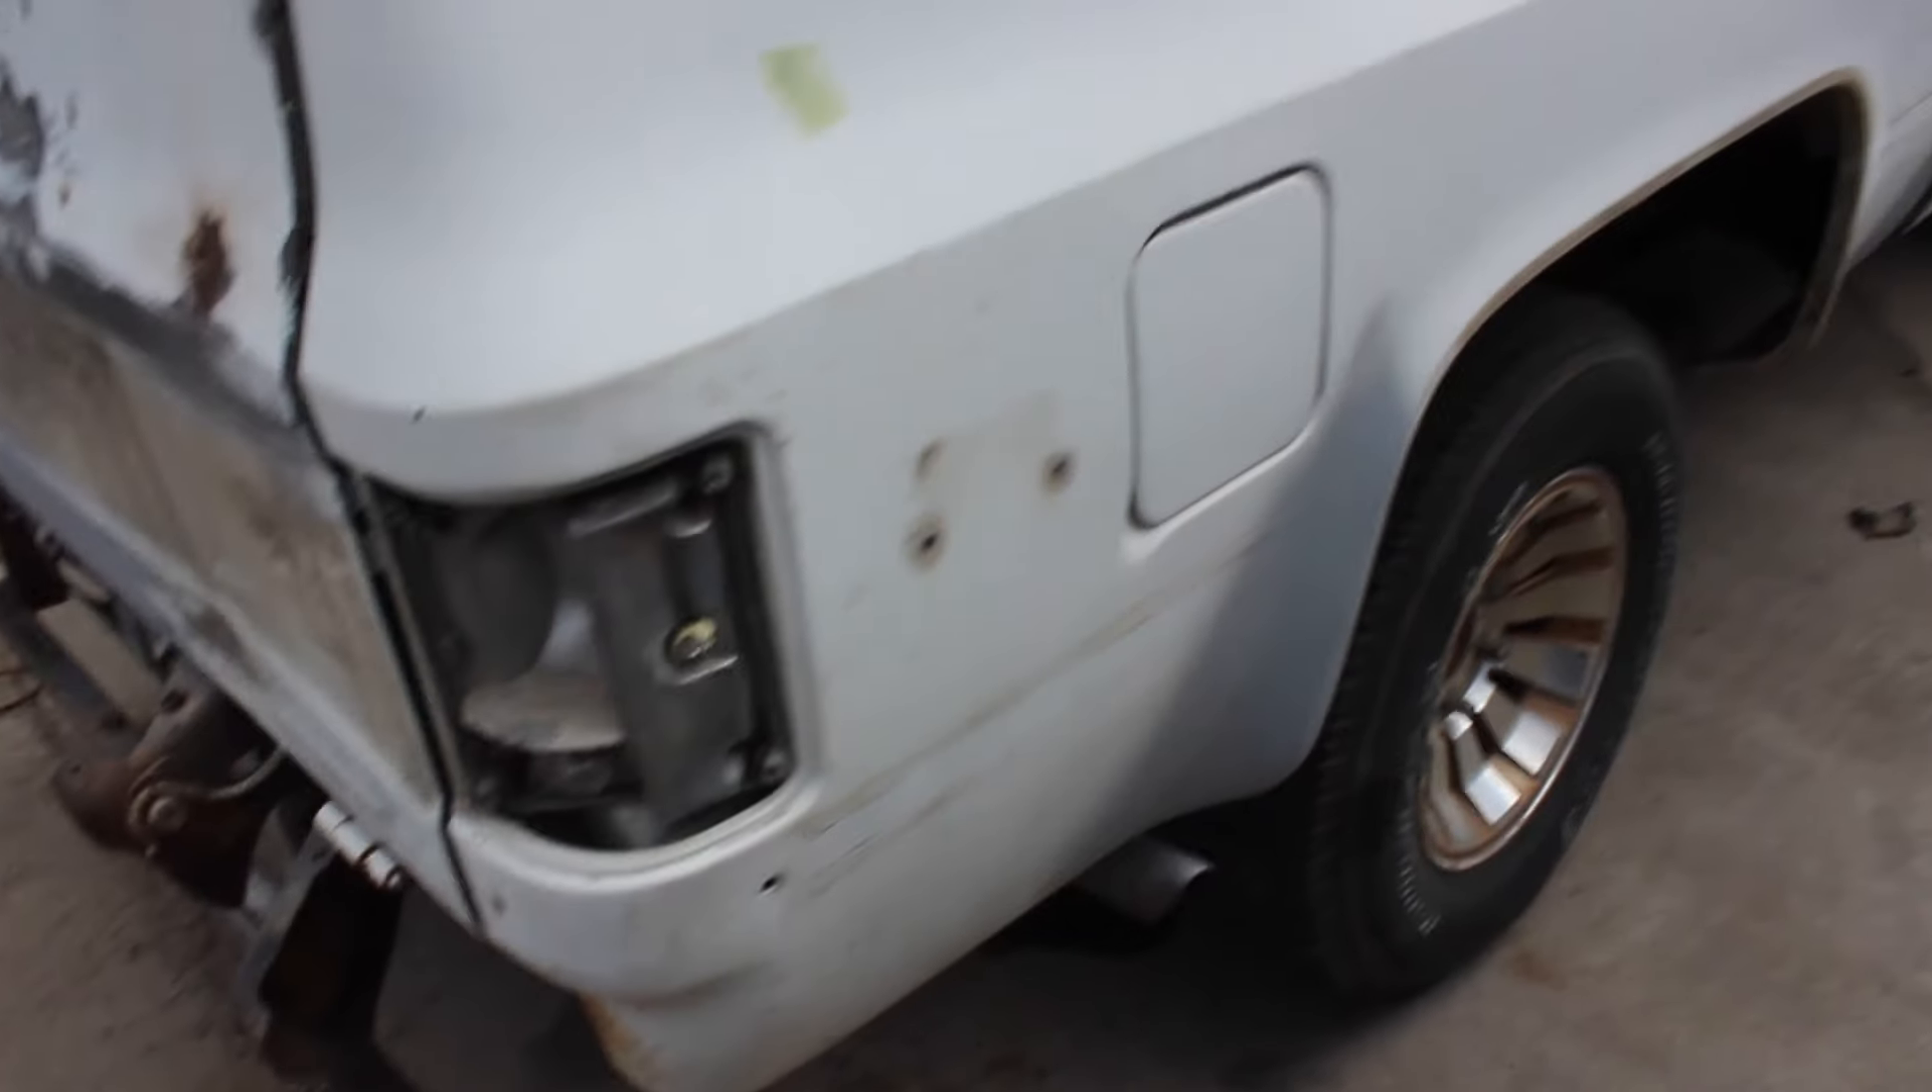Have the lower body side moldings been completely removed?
Yes.